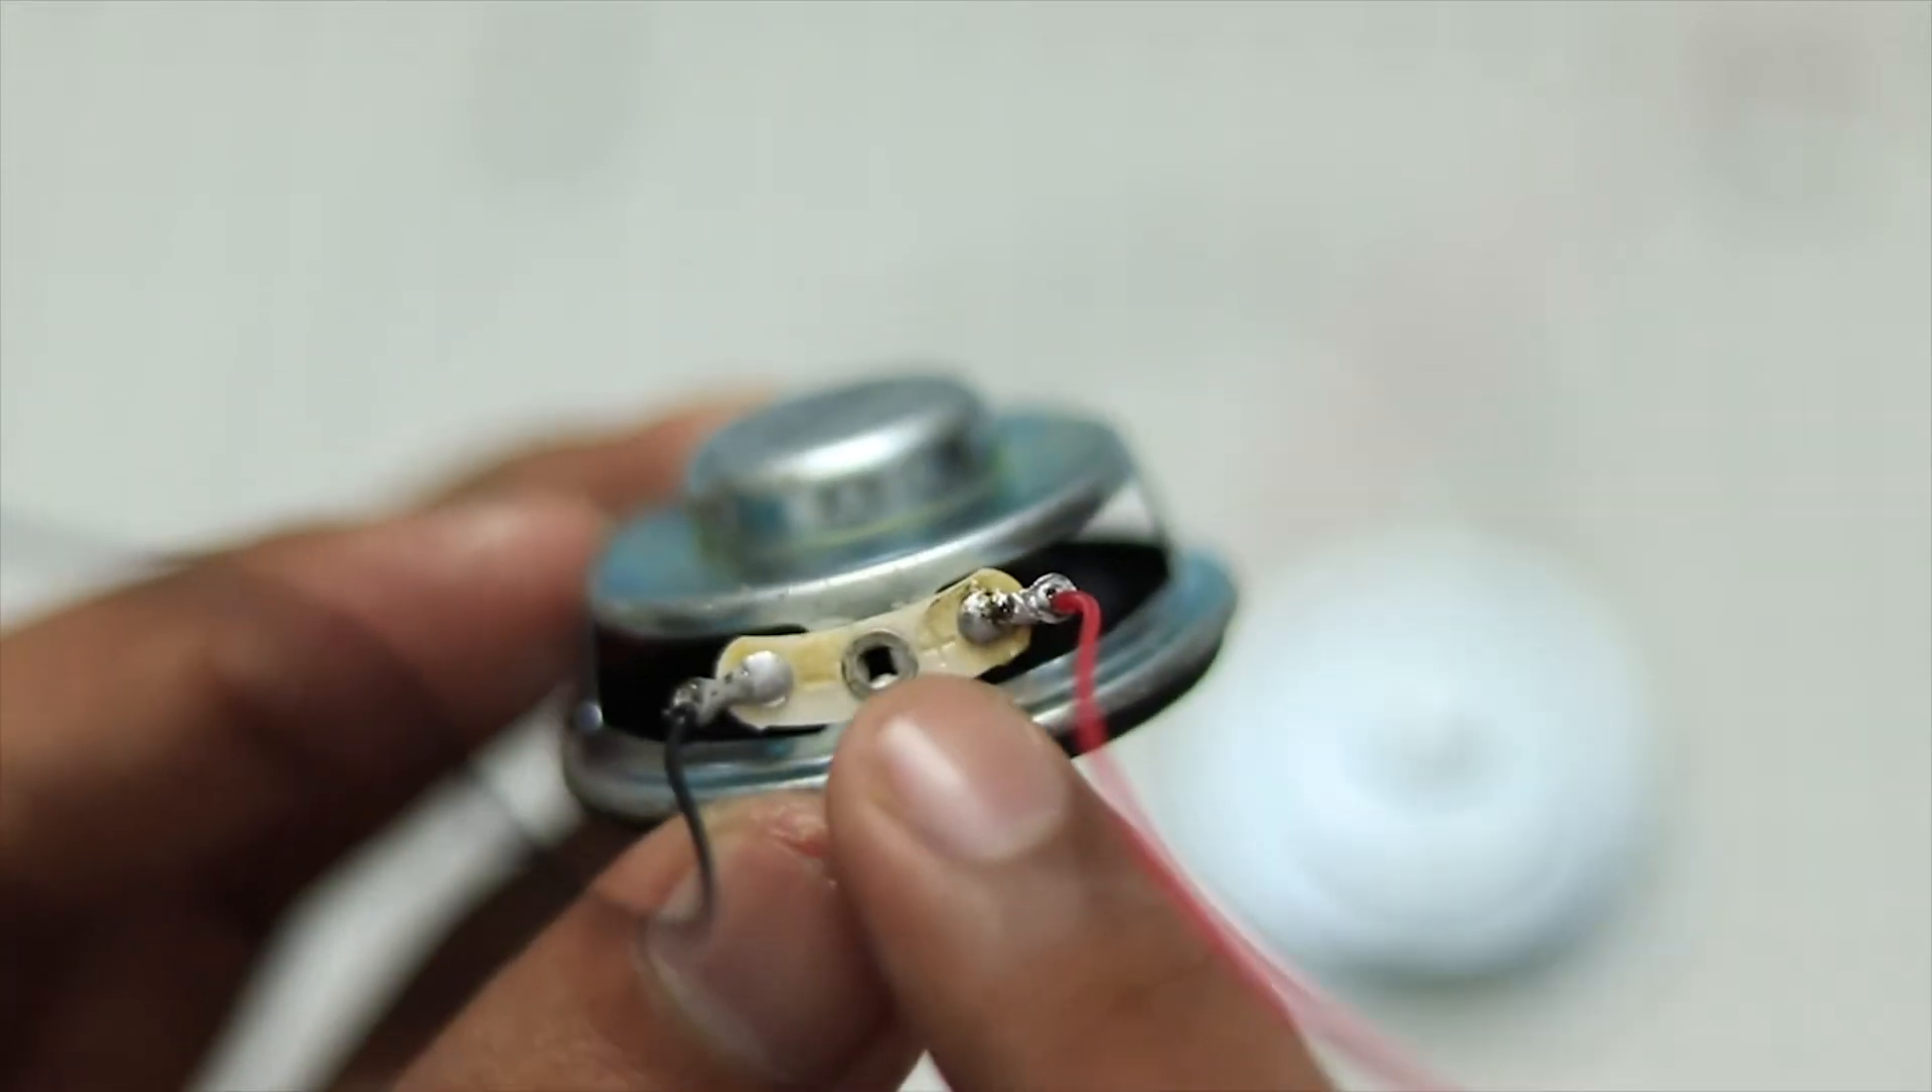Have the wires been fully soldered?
Yes.